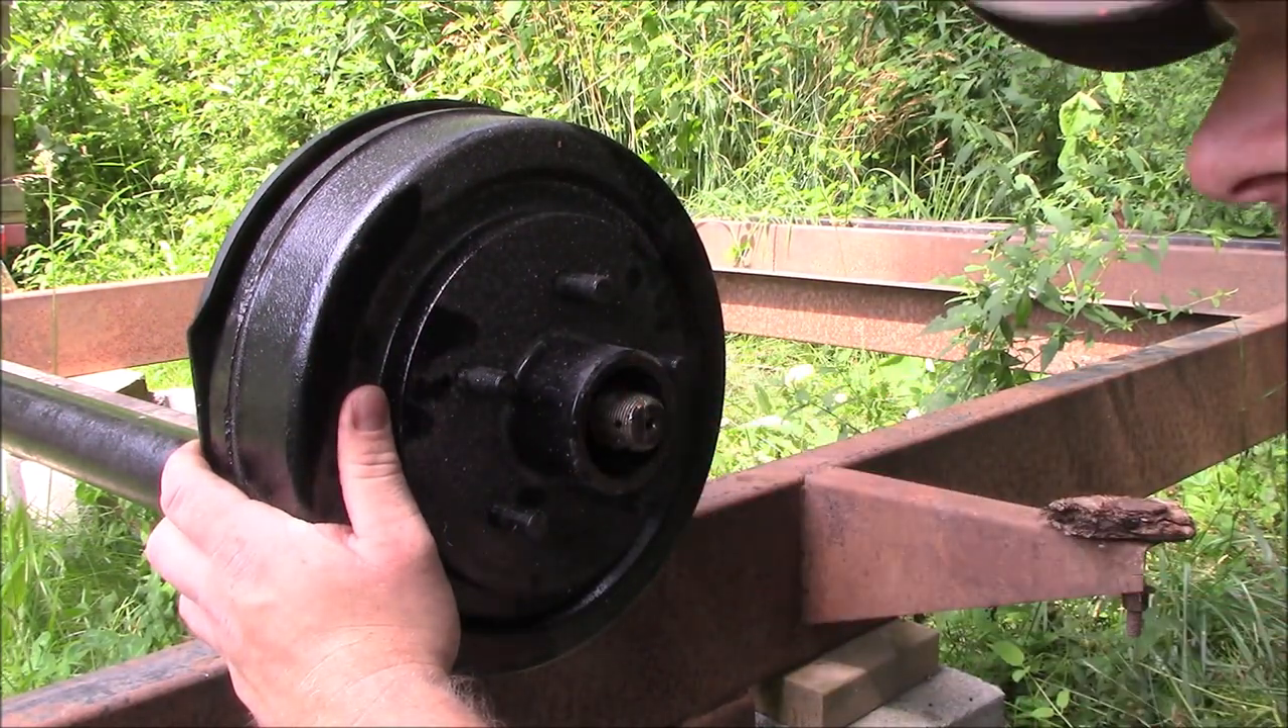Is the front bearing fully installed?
No.